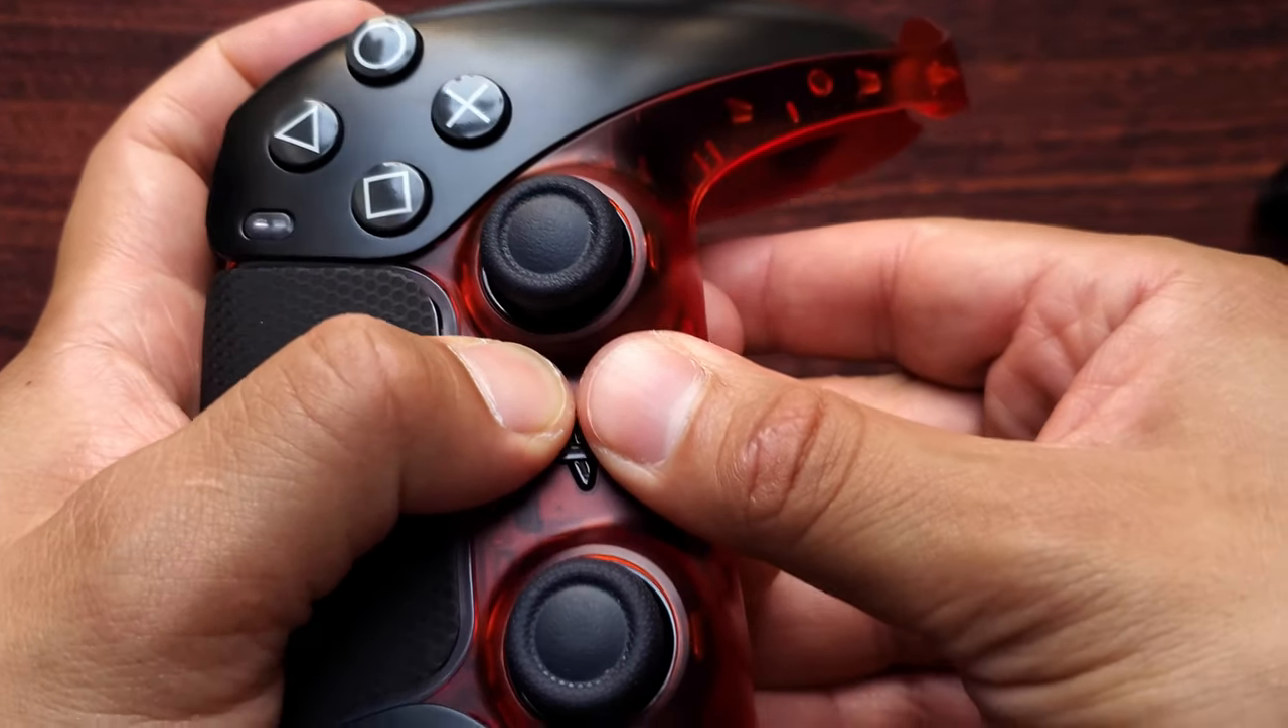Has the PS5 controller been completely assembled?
No.